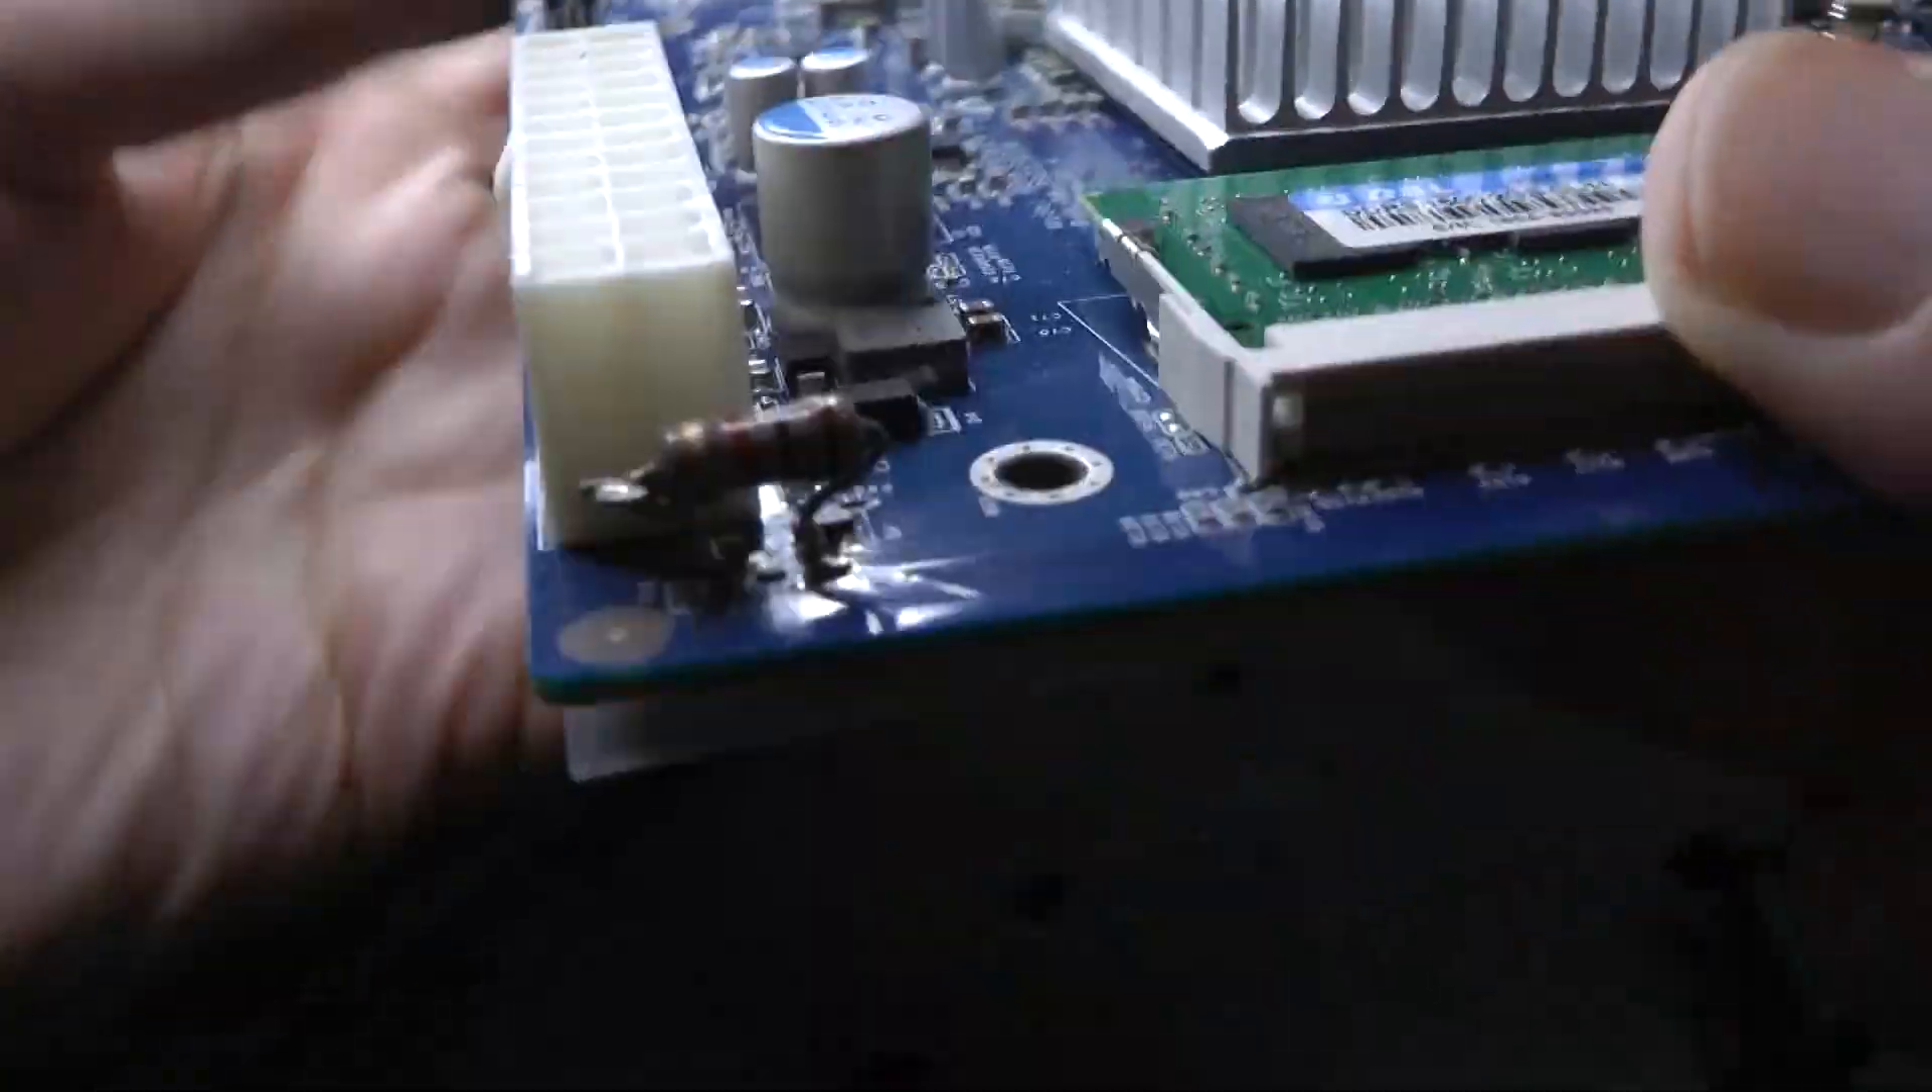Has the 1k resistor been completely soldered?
Yes.